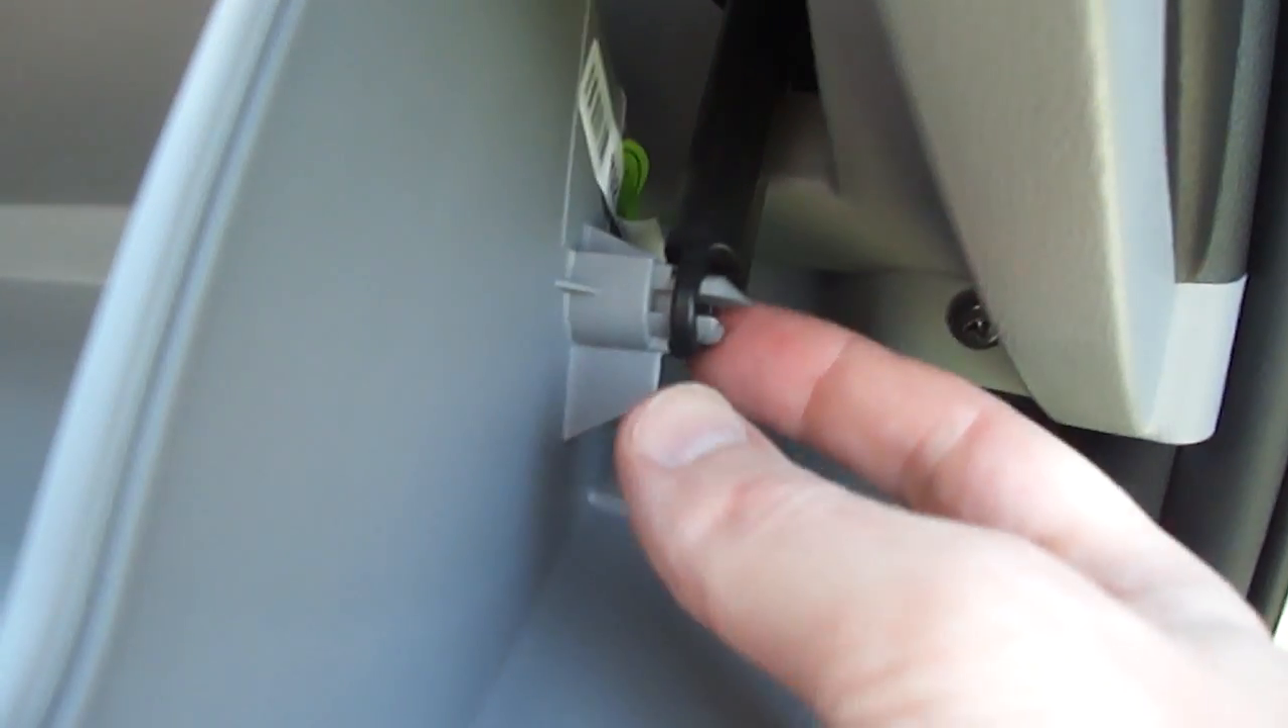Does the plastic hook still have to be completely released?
Yes.